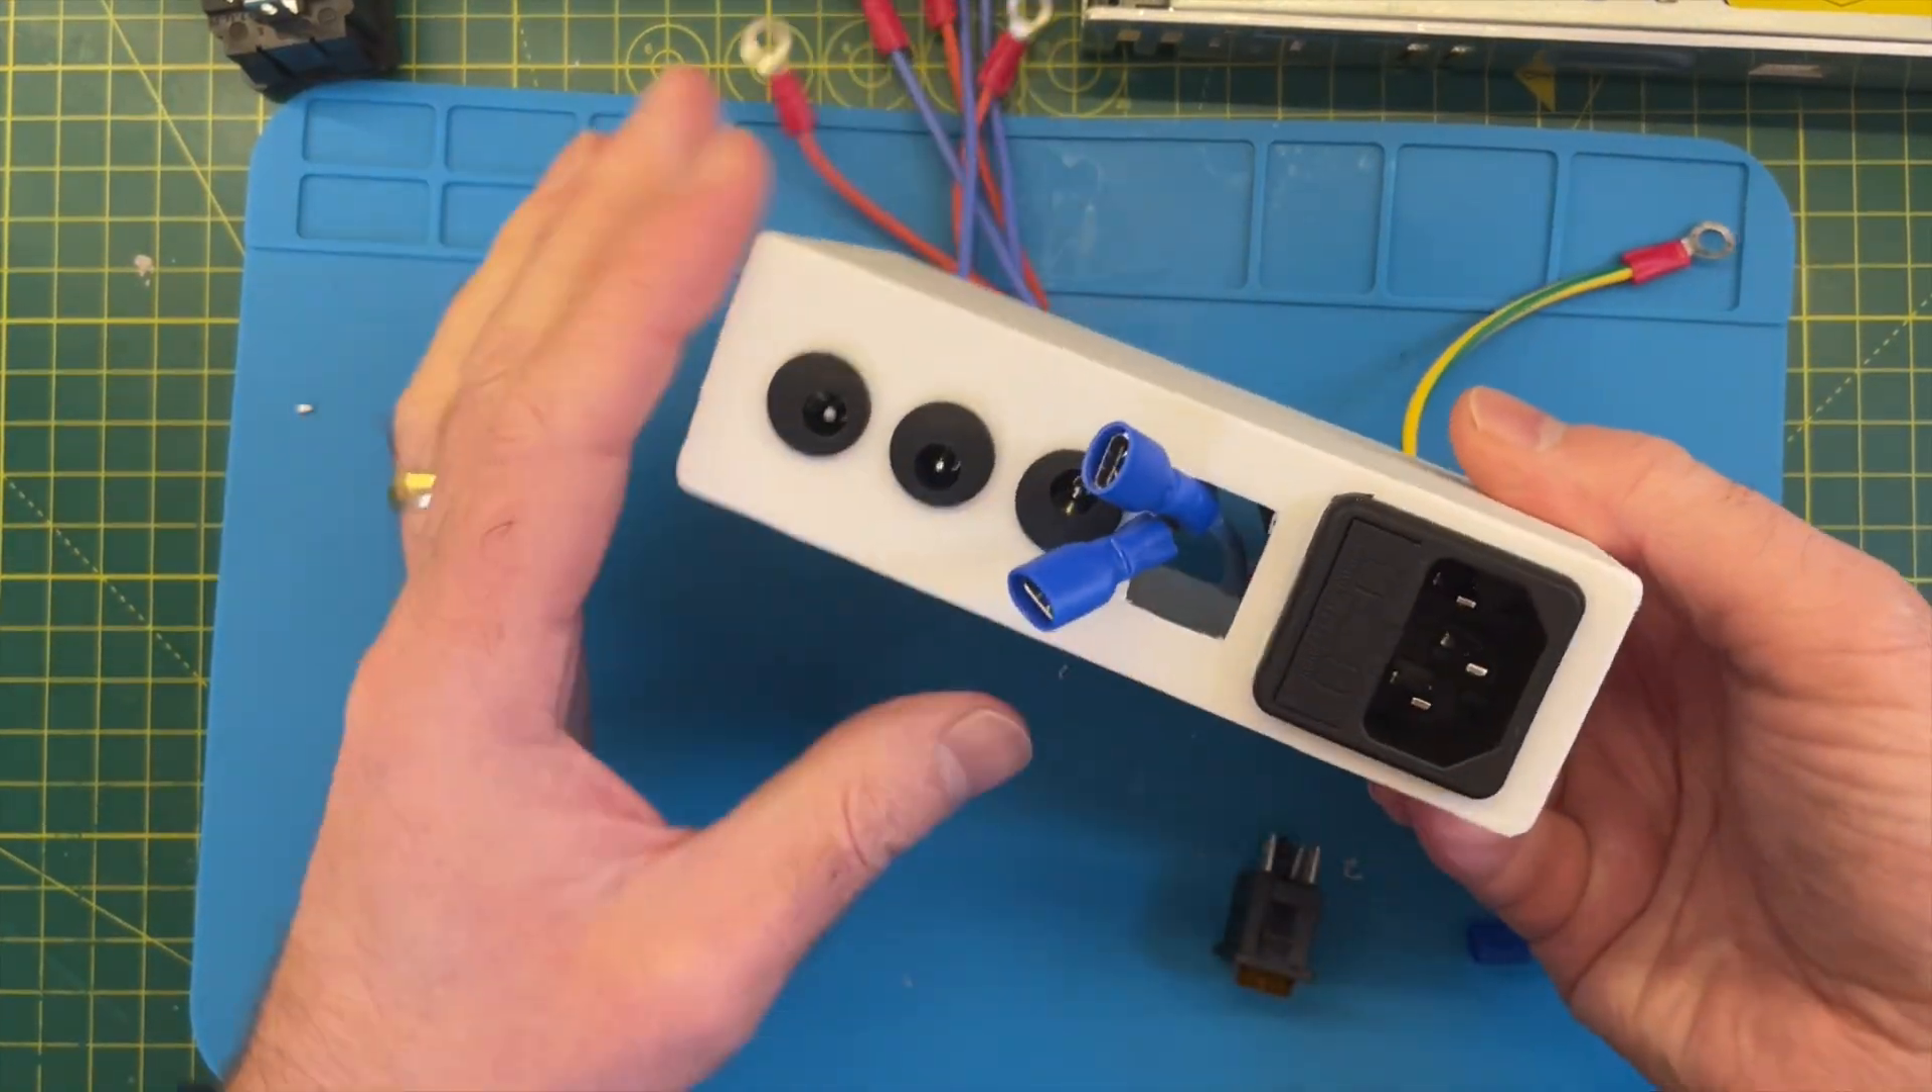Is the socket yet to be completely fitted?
No.